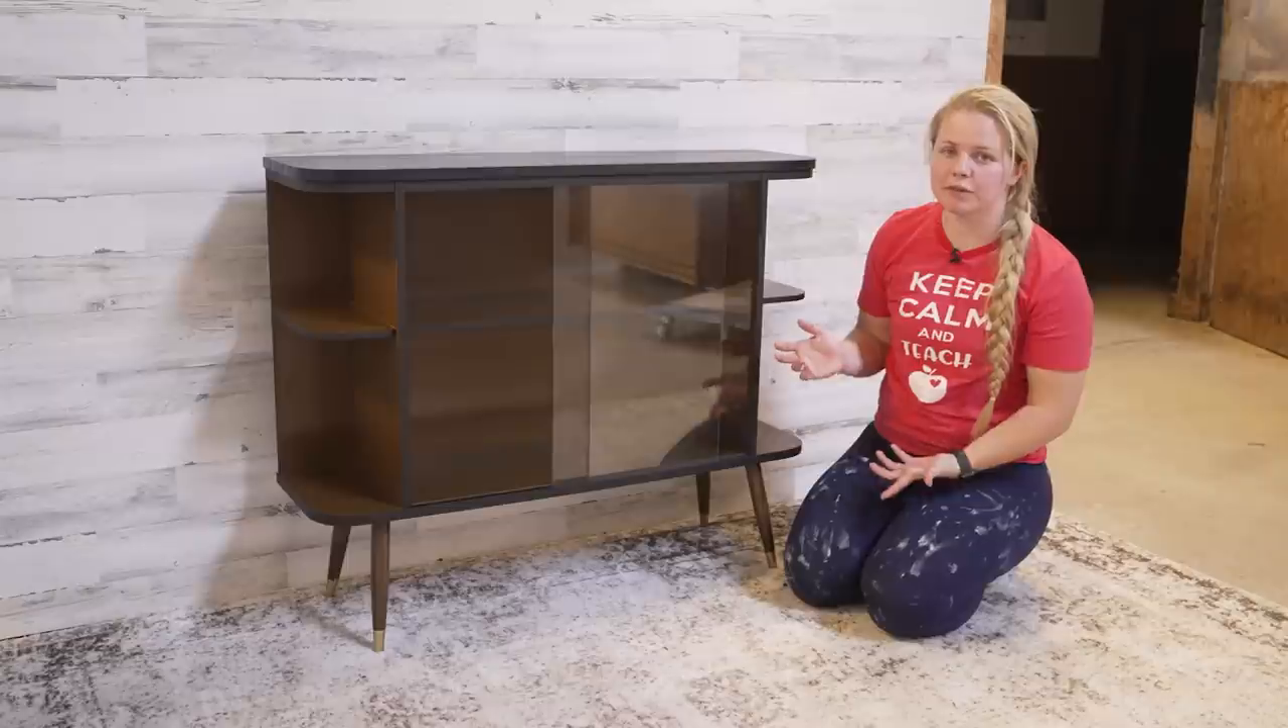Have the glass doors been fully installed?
Yes.